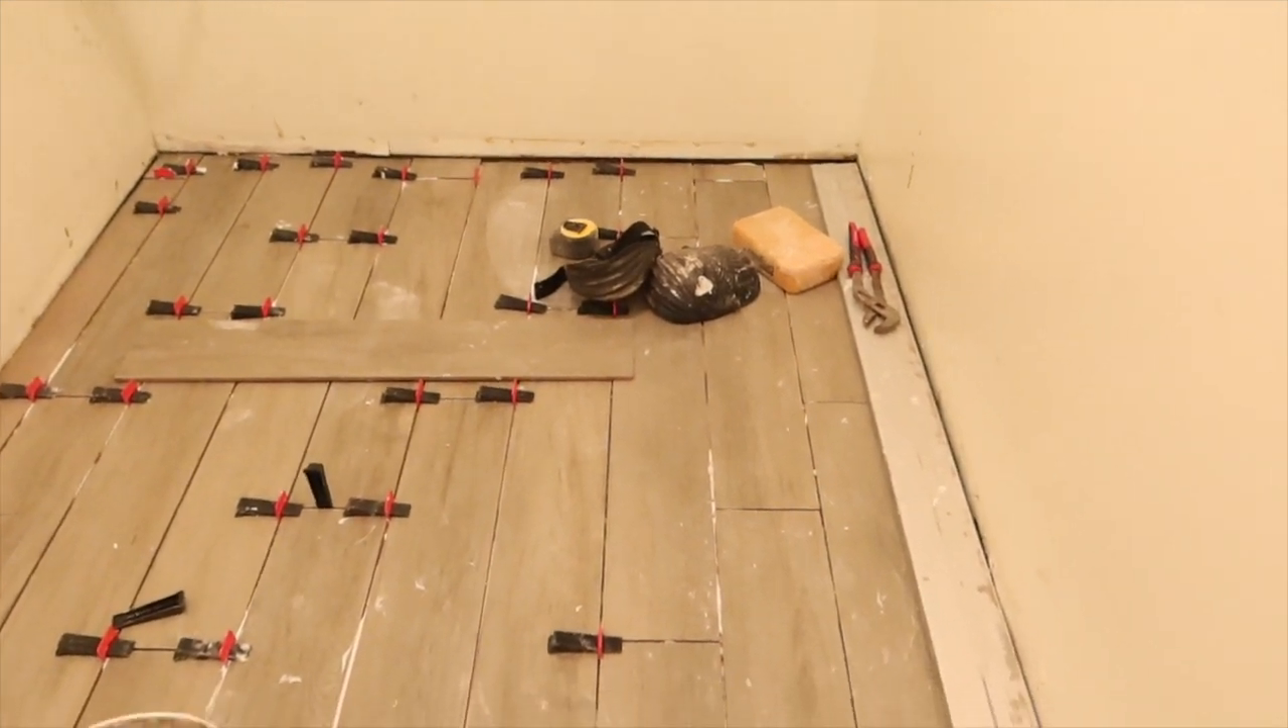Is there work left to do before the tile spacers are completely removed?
Yes.